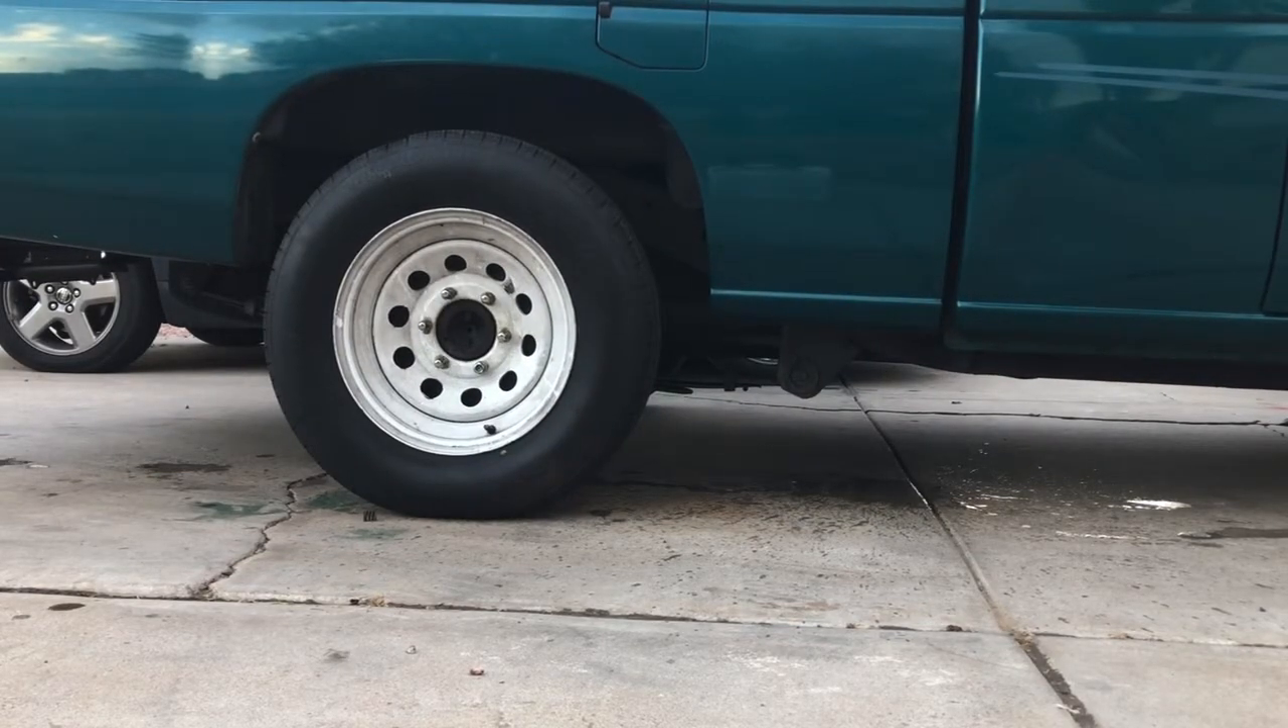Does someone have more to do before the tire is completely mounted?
No.